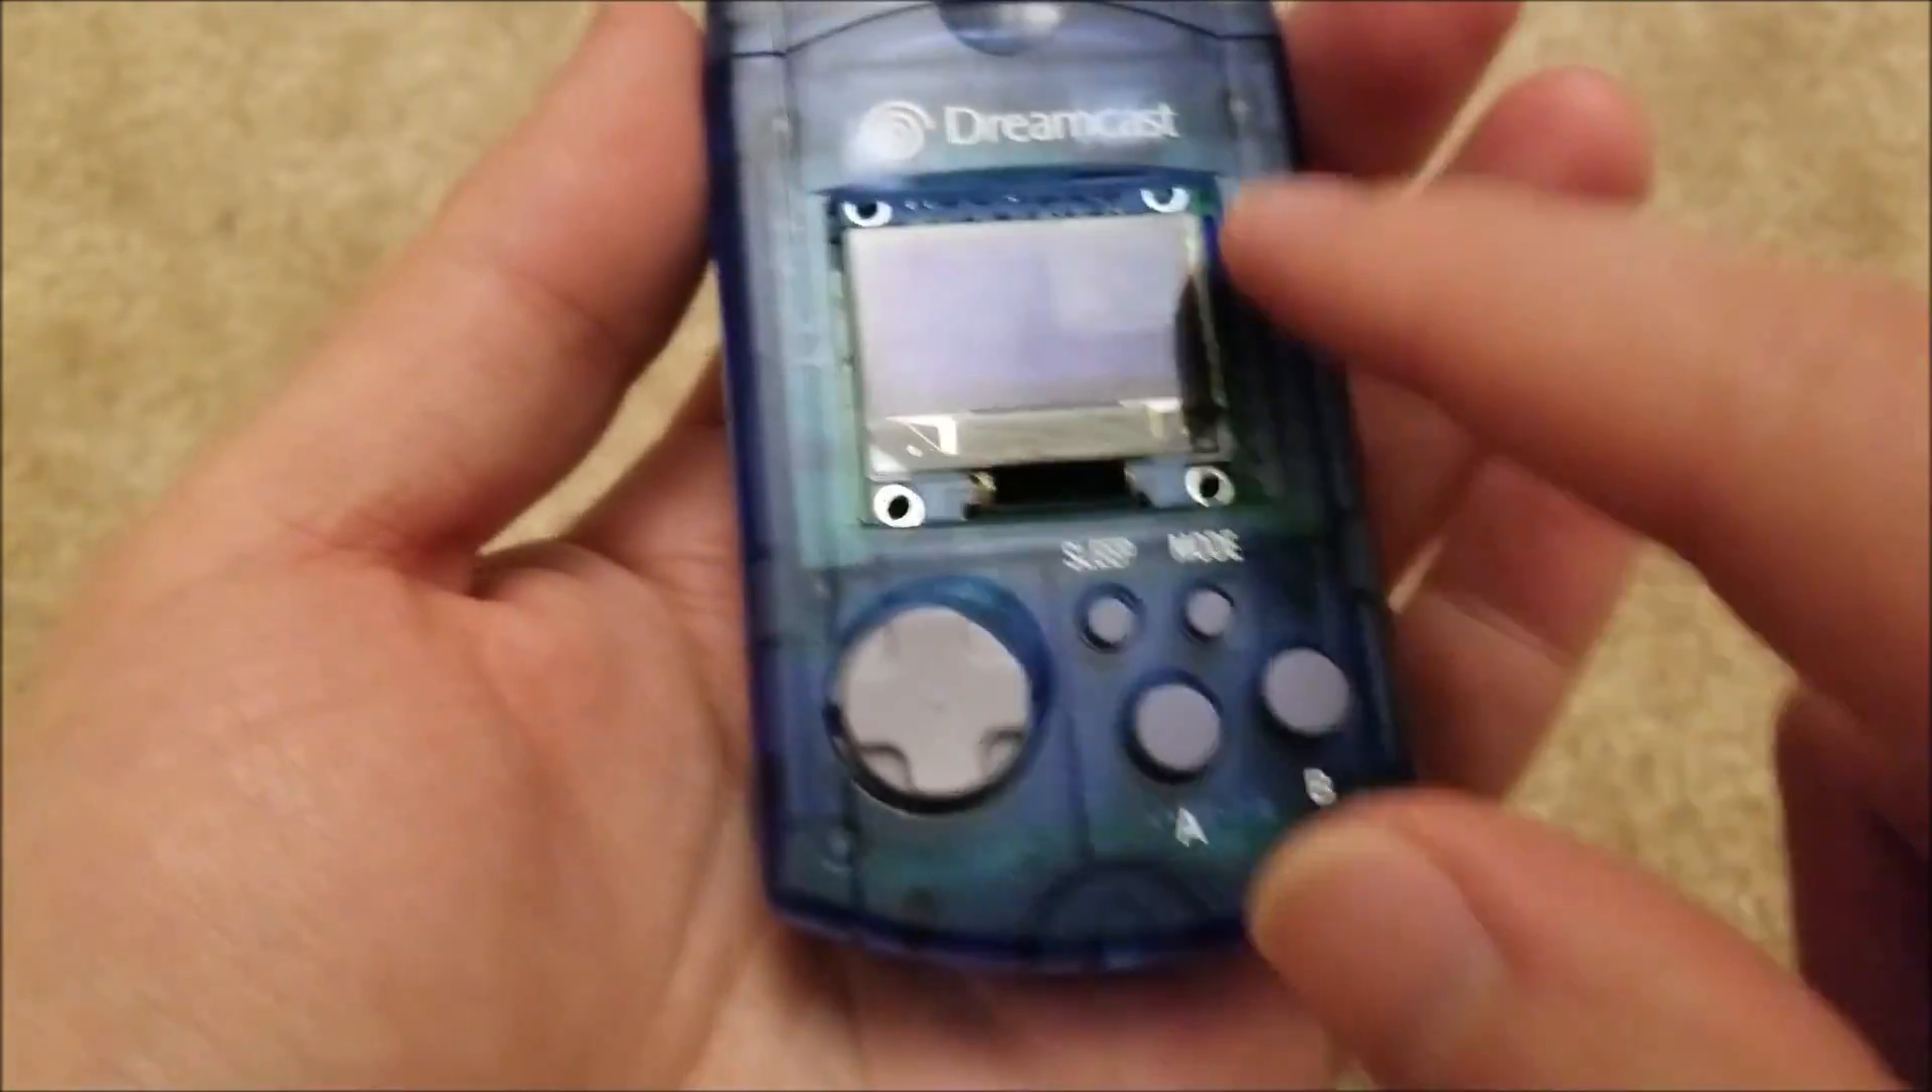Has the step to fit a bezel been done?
No.